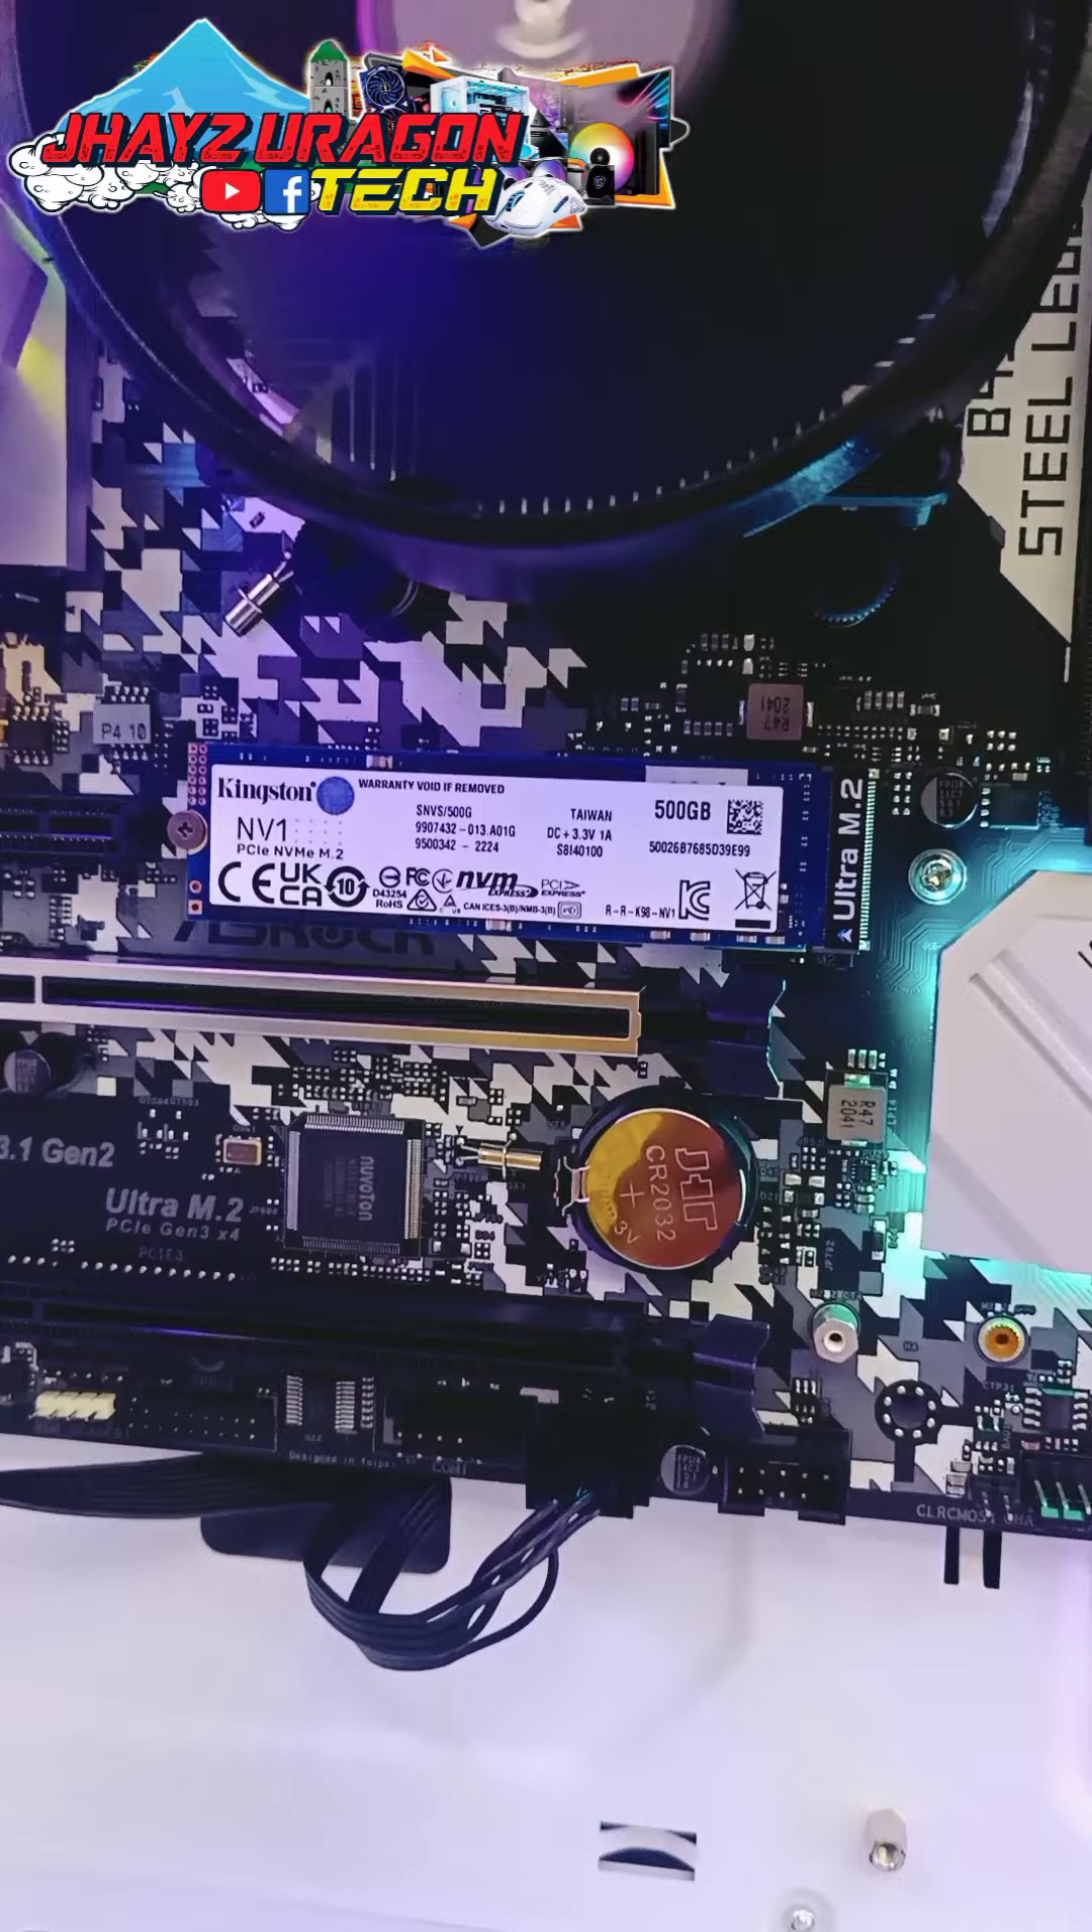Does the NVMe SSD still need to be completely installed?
No.